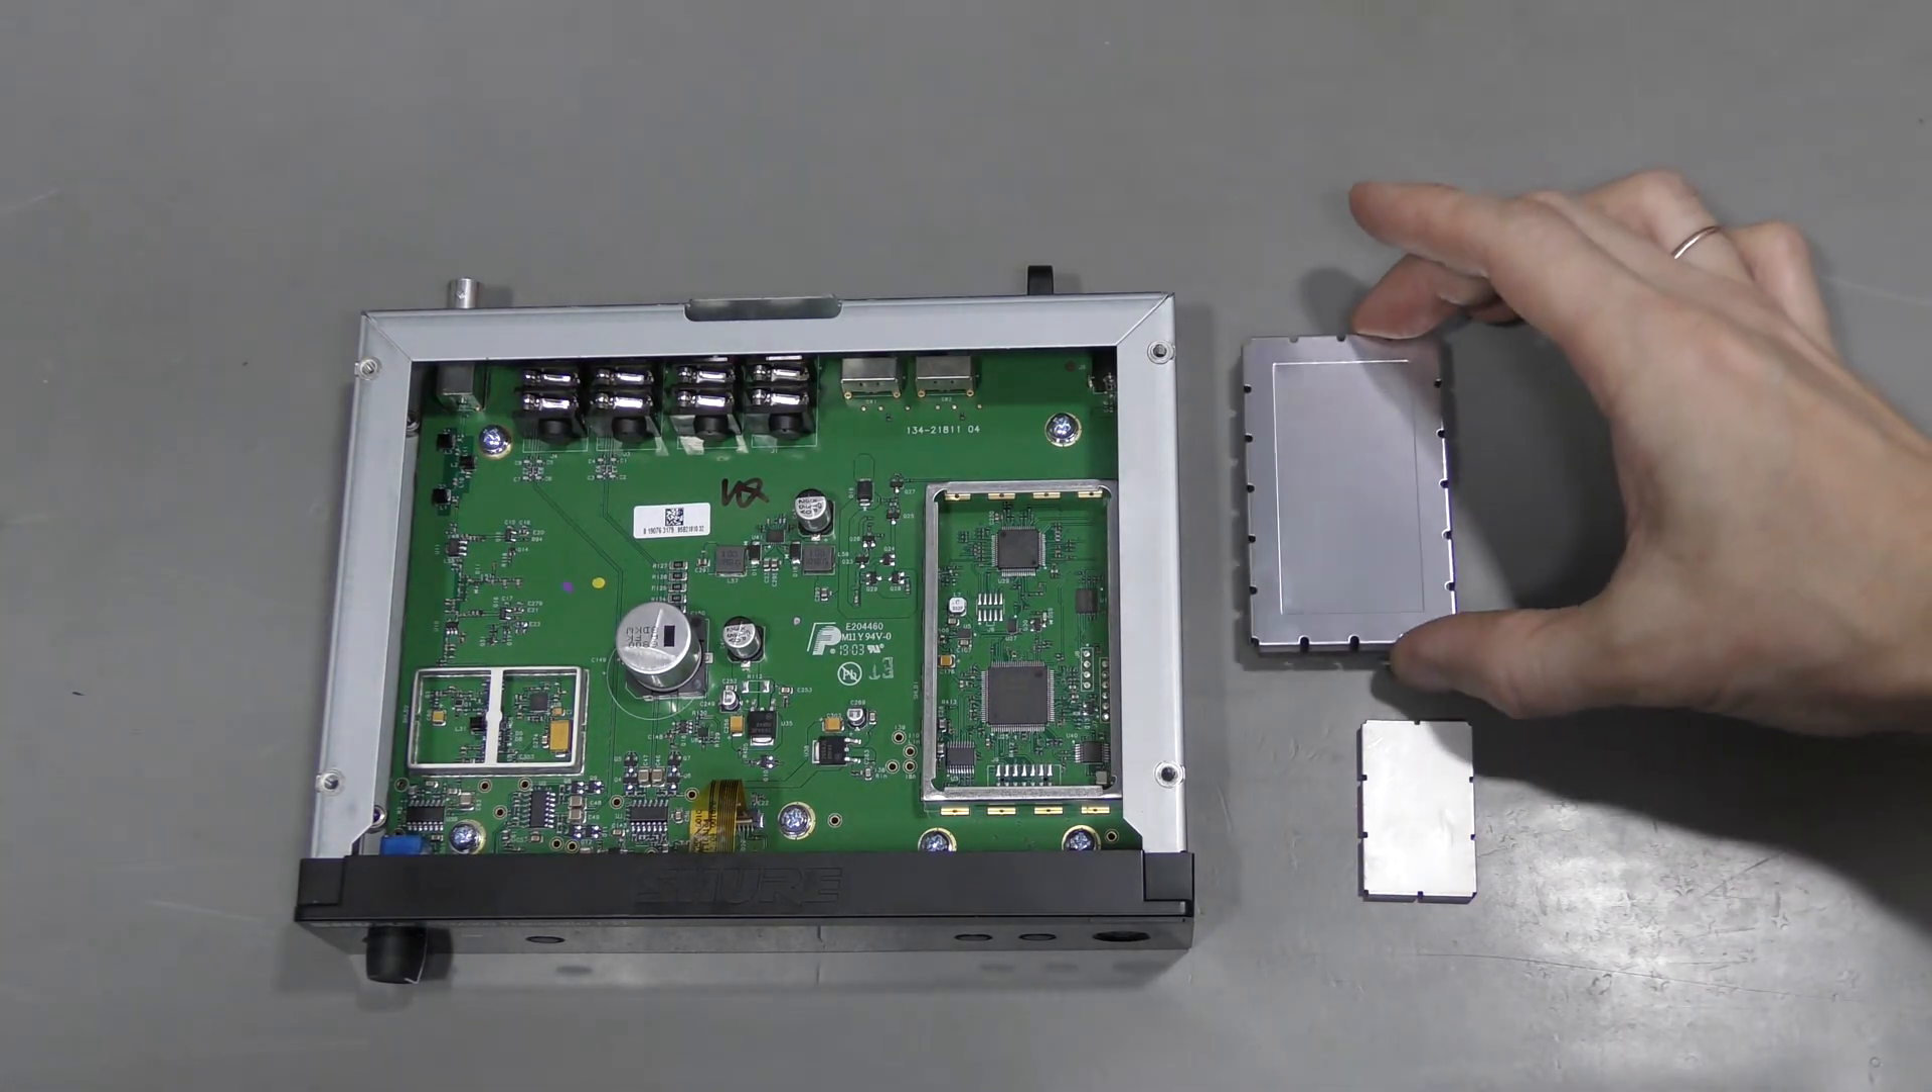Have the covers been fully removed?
Yes.